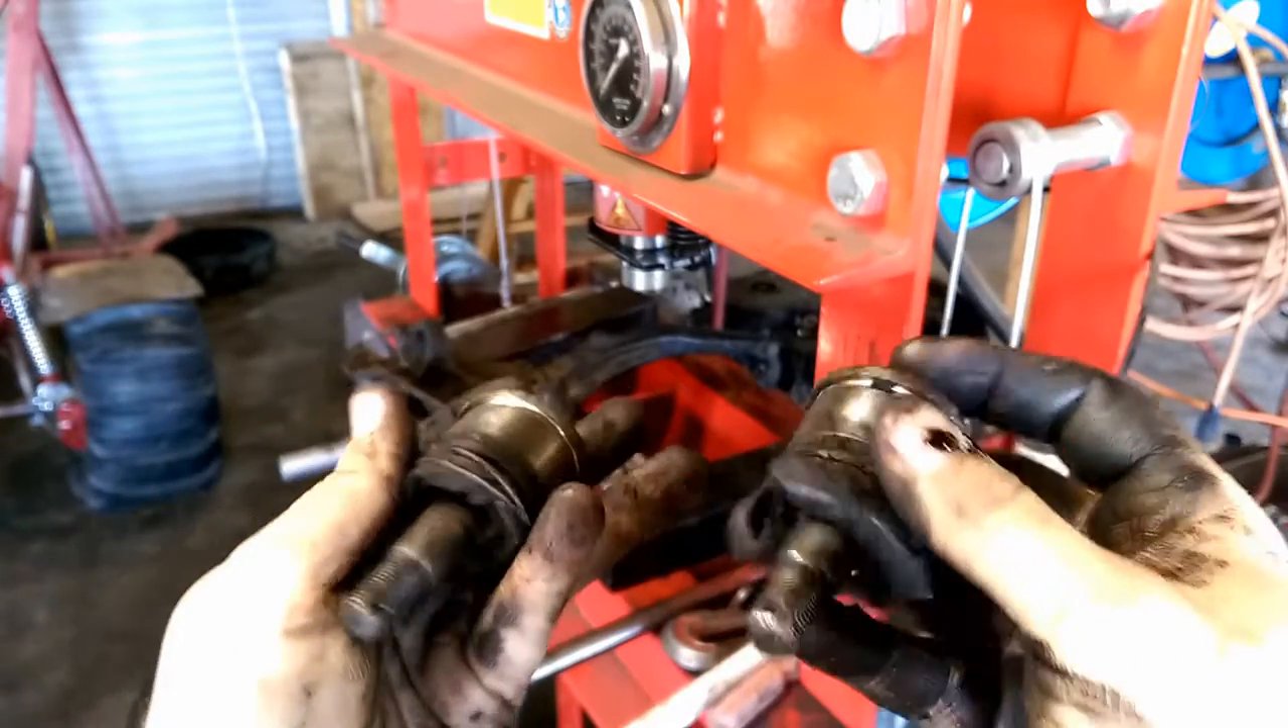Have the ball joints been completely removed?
Yes.